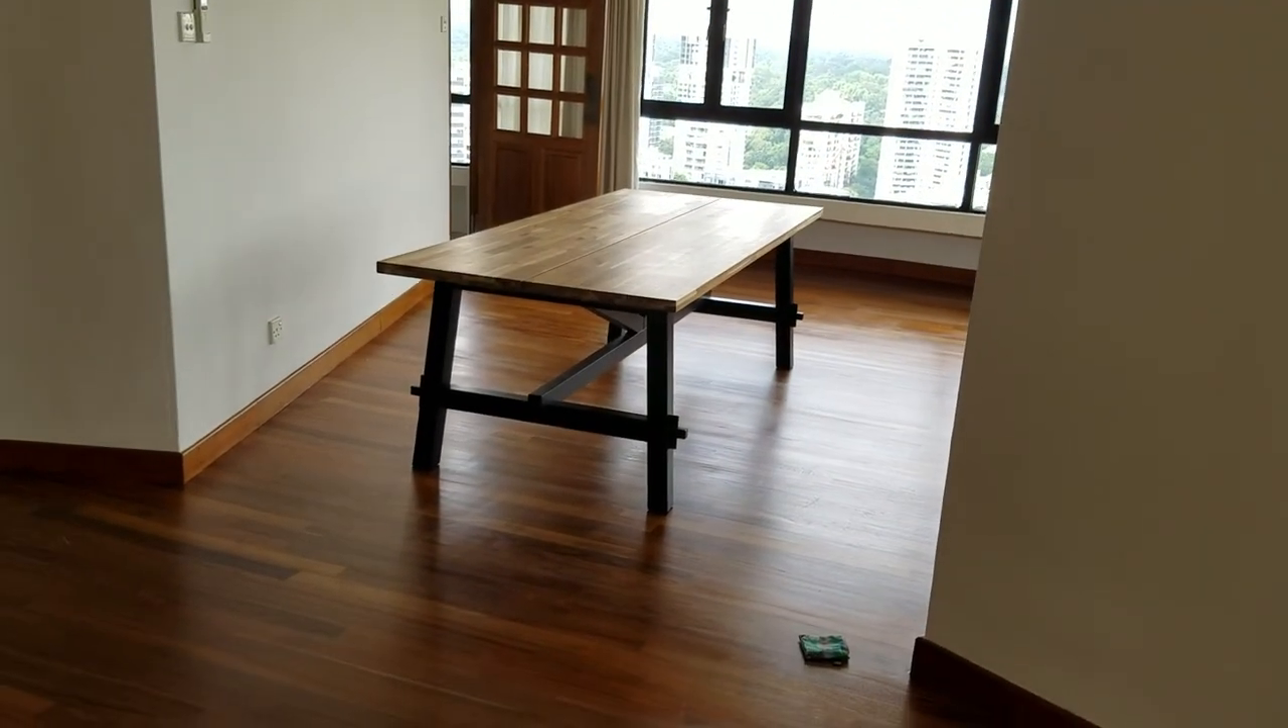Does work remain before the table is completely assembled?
No.